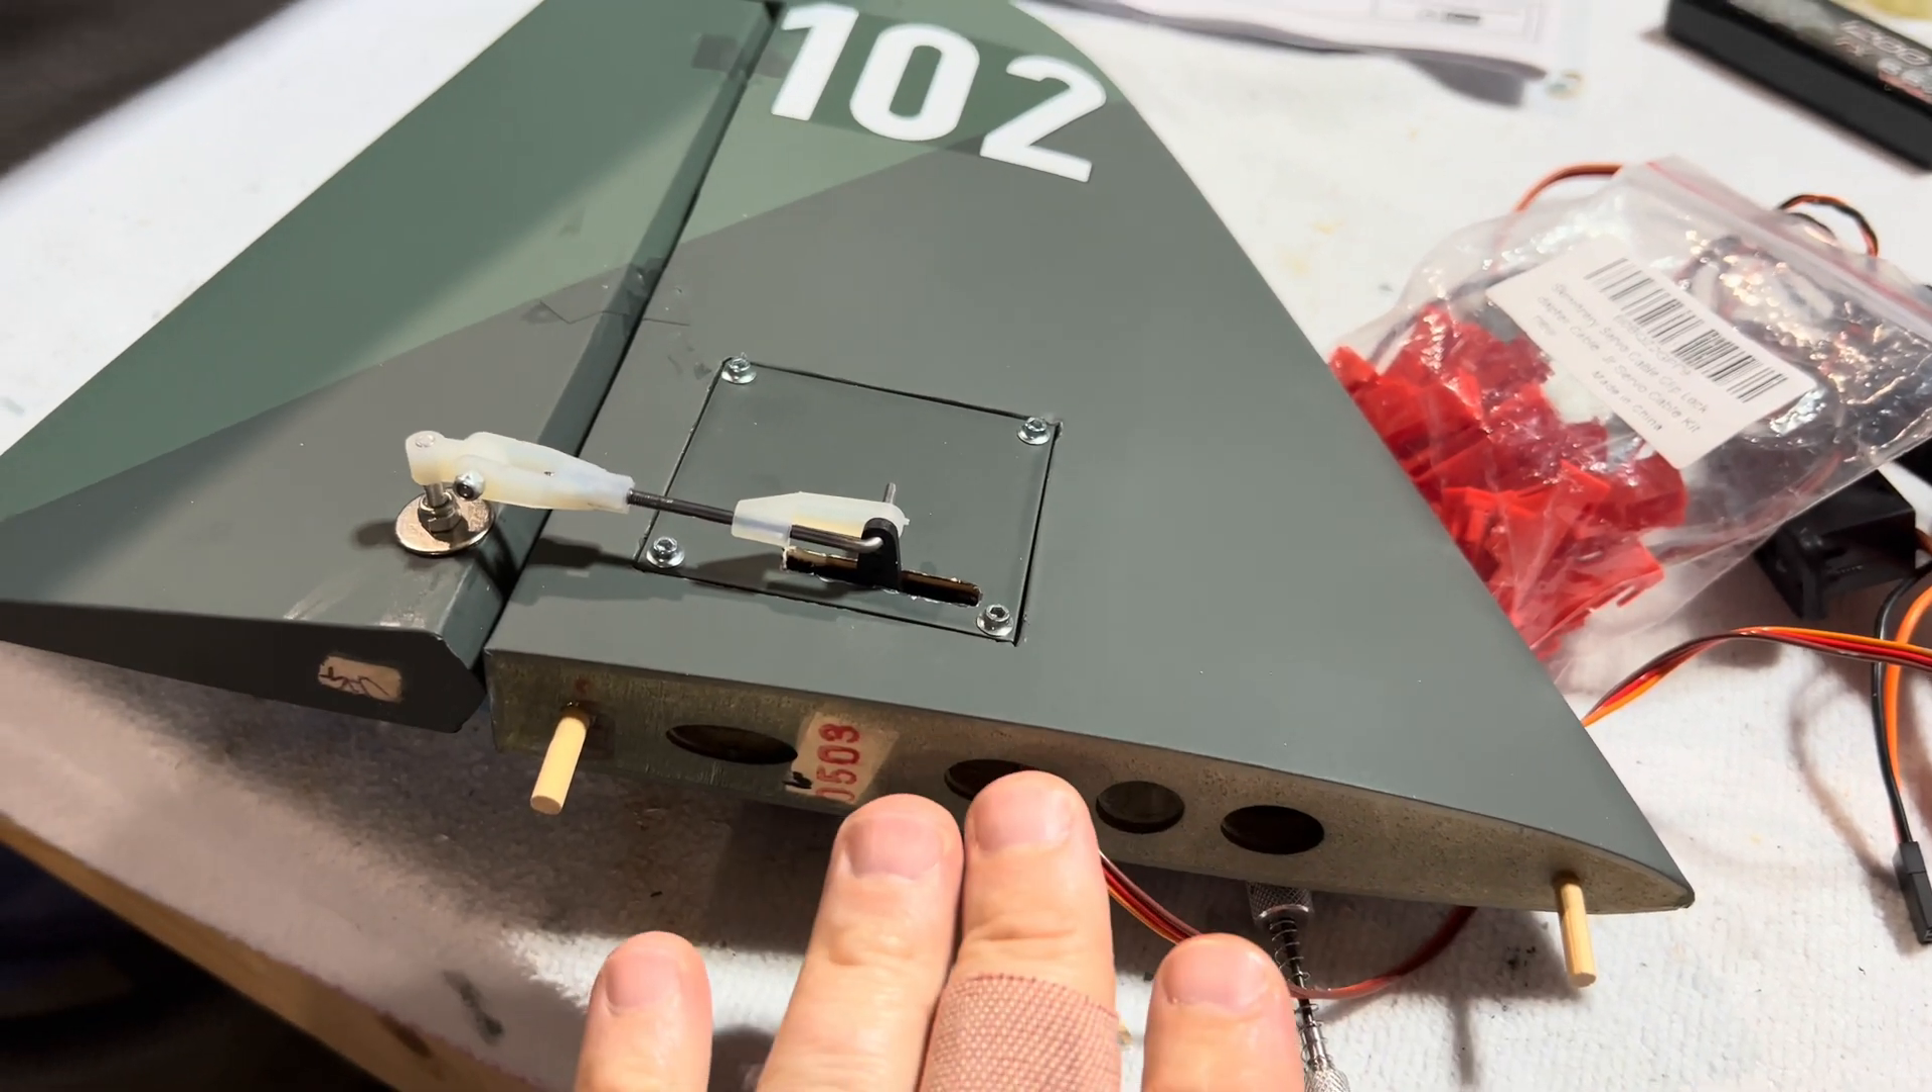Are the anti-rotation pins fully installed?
Yes.